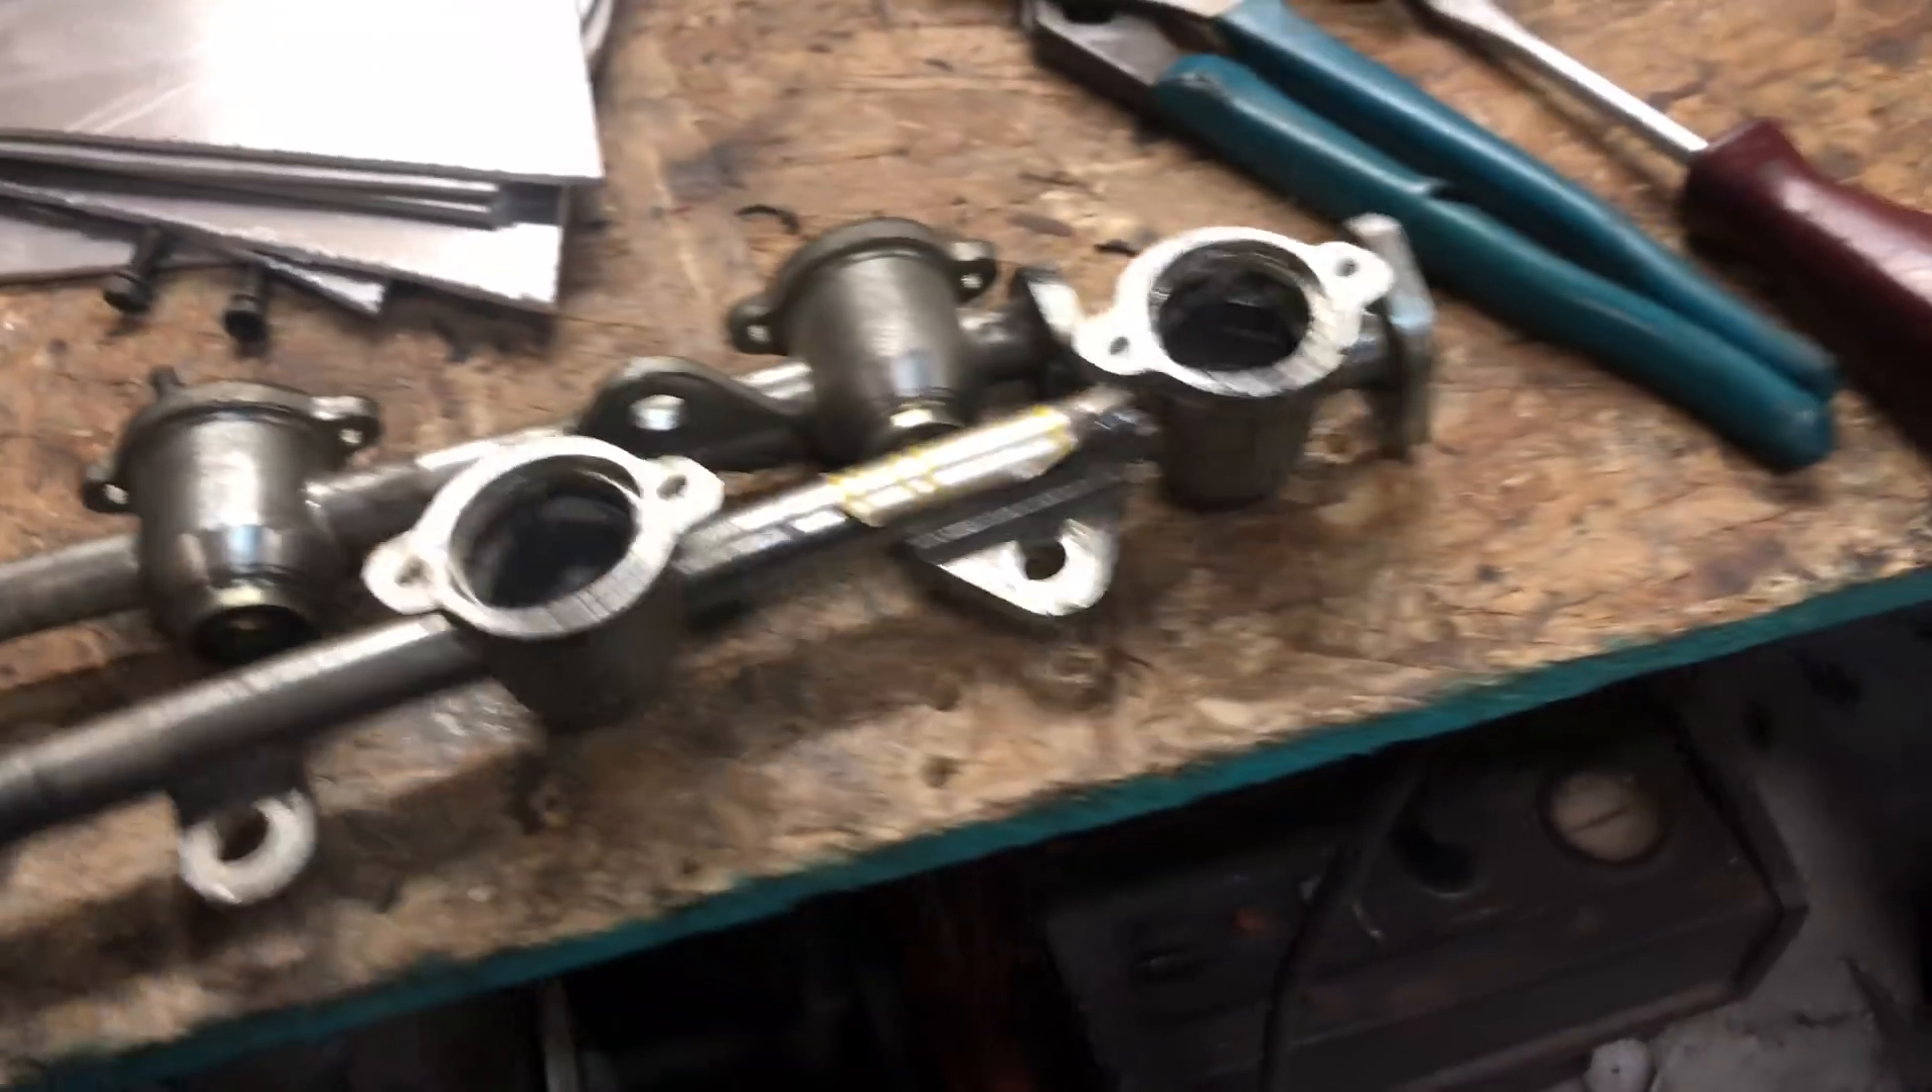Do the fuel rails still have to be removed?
No.